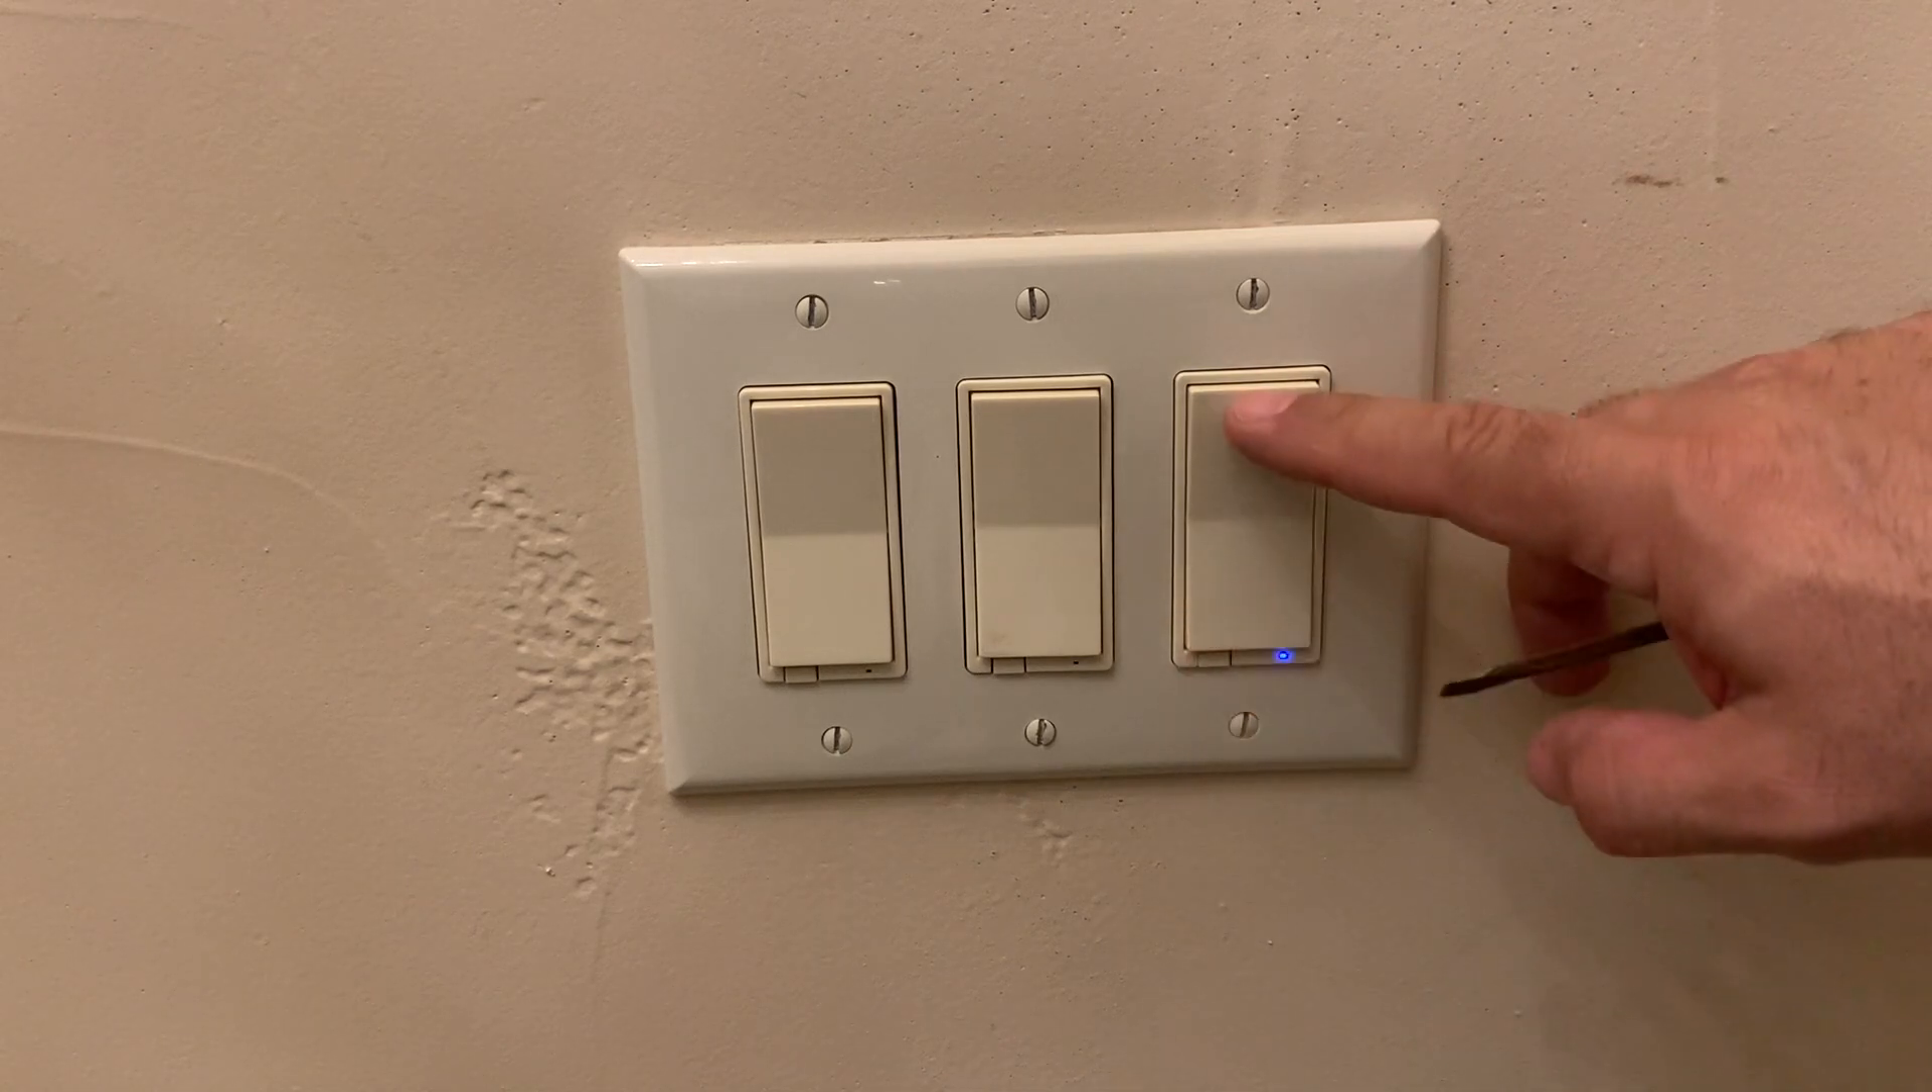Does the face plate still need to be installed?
No.